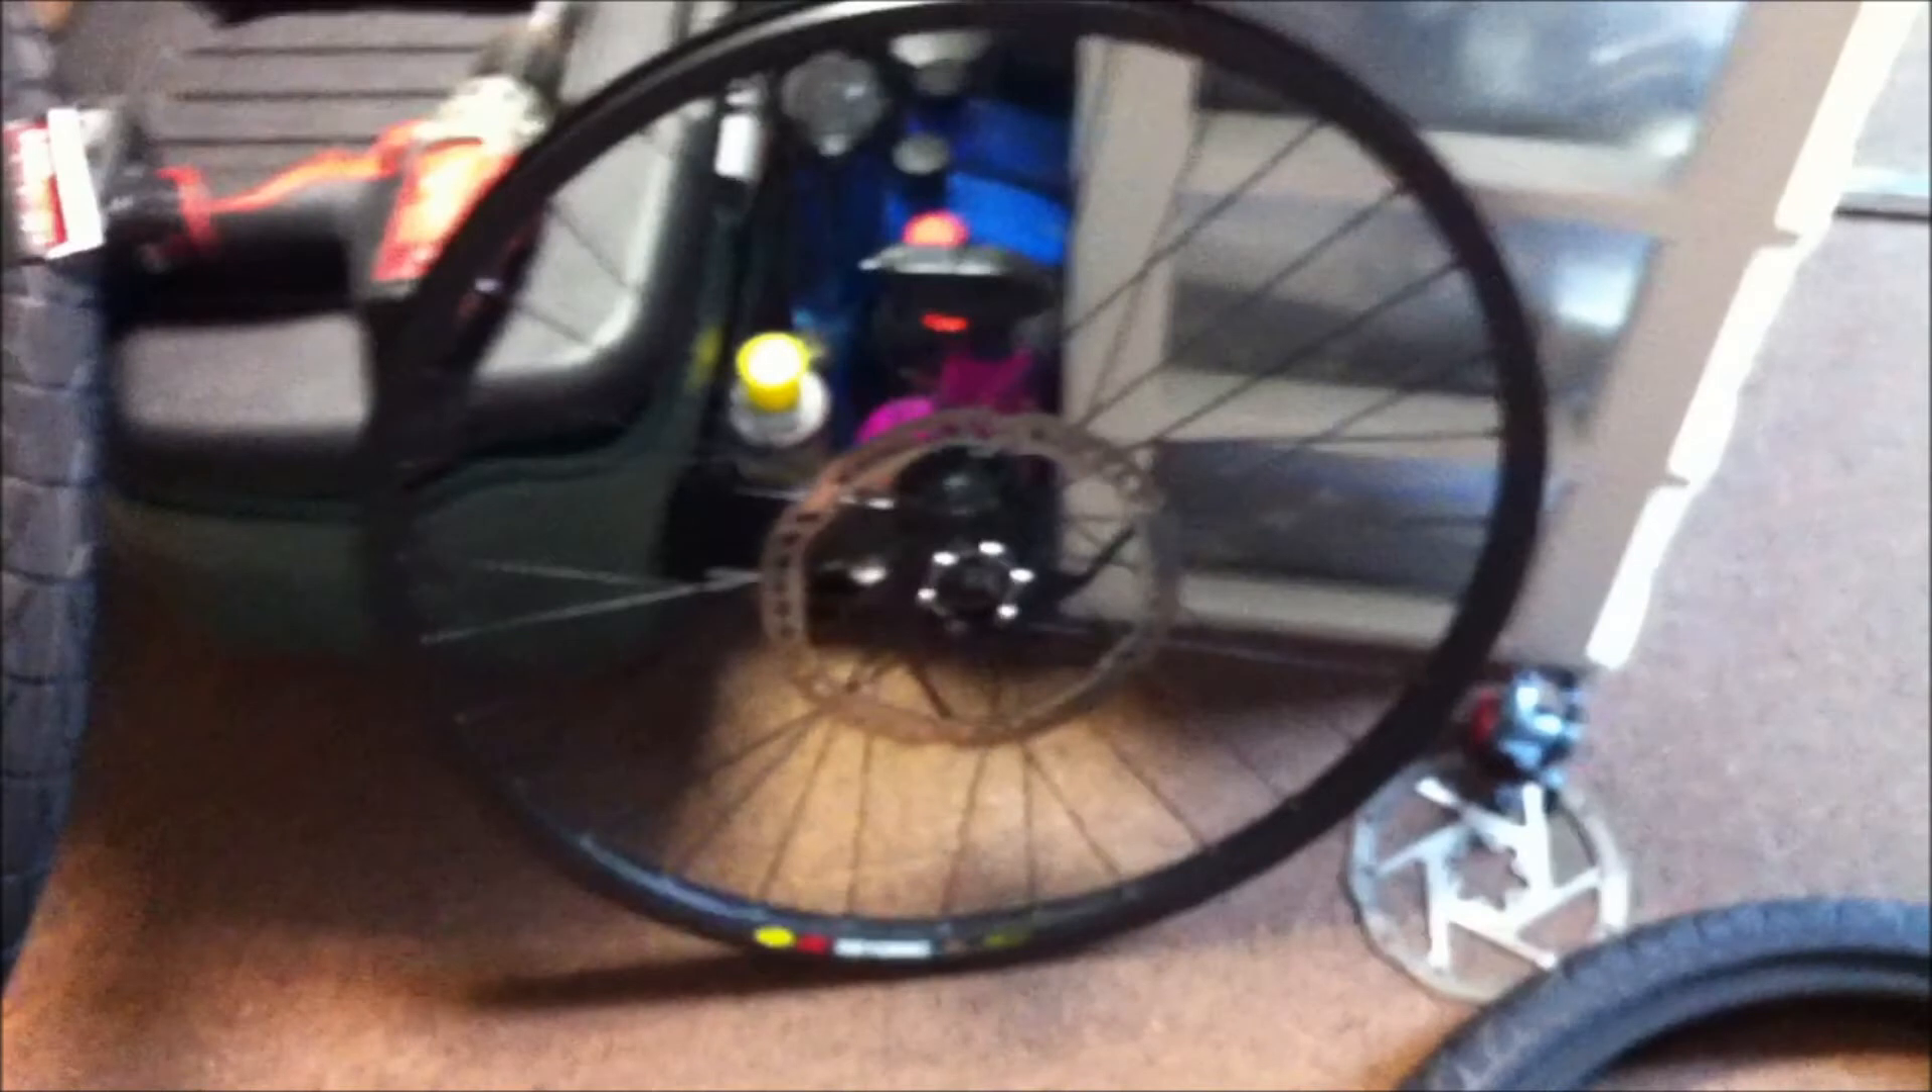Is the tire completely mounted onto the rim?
No.